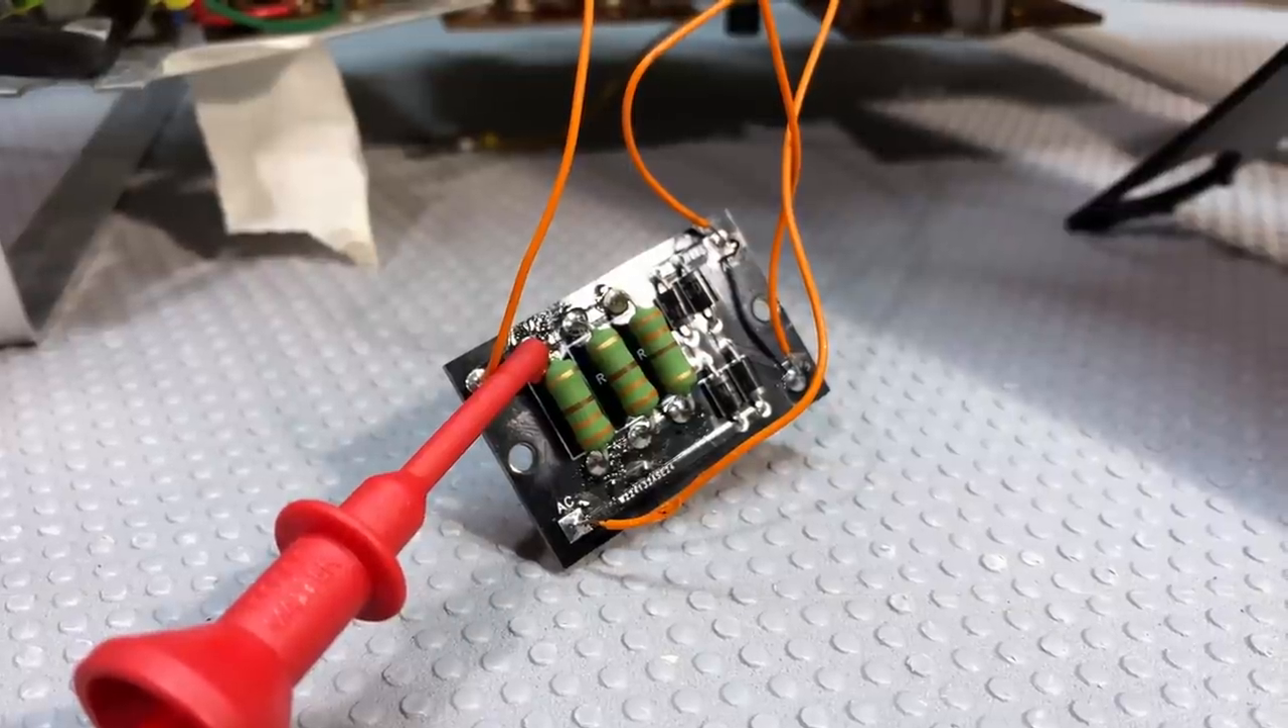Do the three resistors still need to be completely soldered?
No.